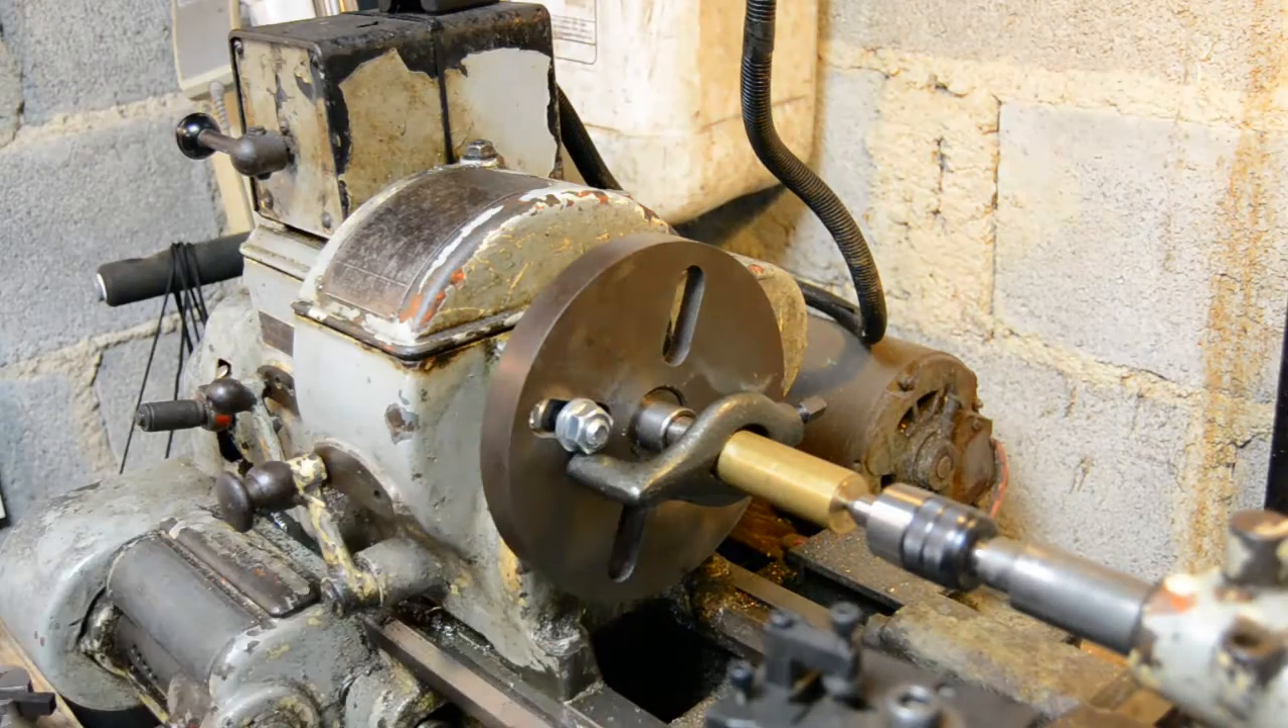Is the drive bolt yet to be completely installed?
No.